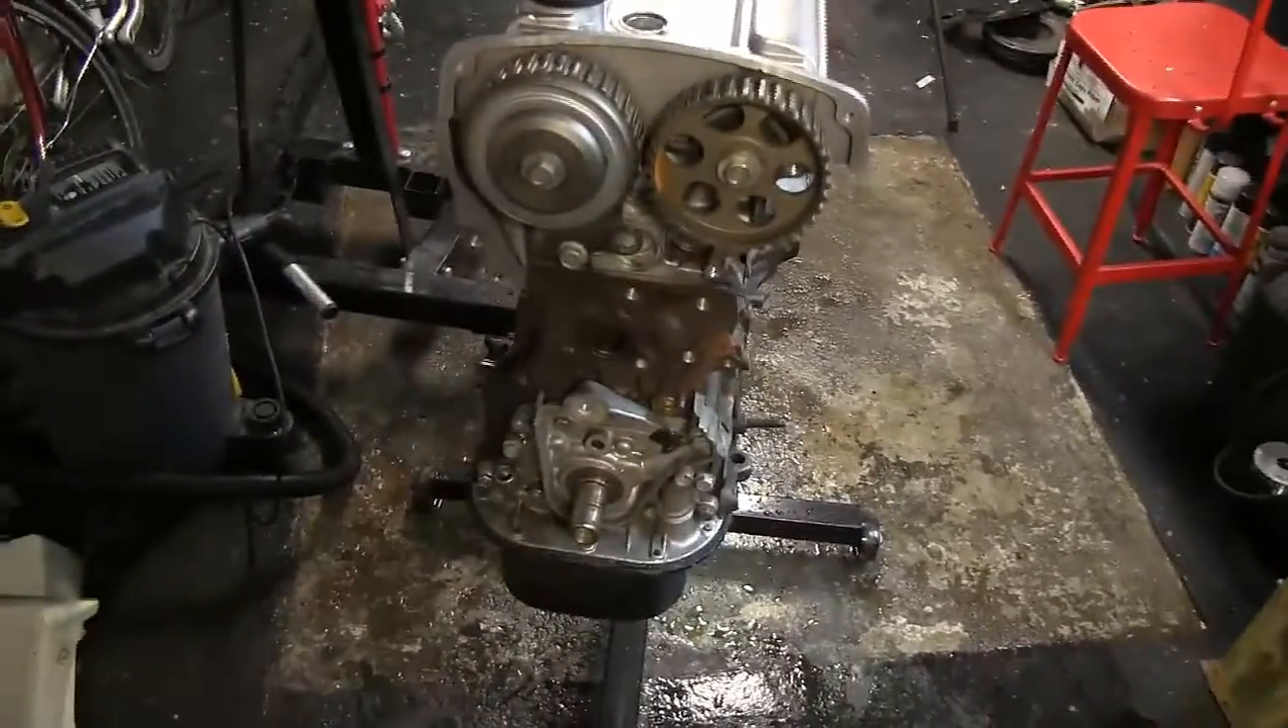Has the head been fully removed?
No.